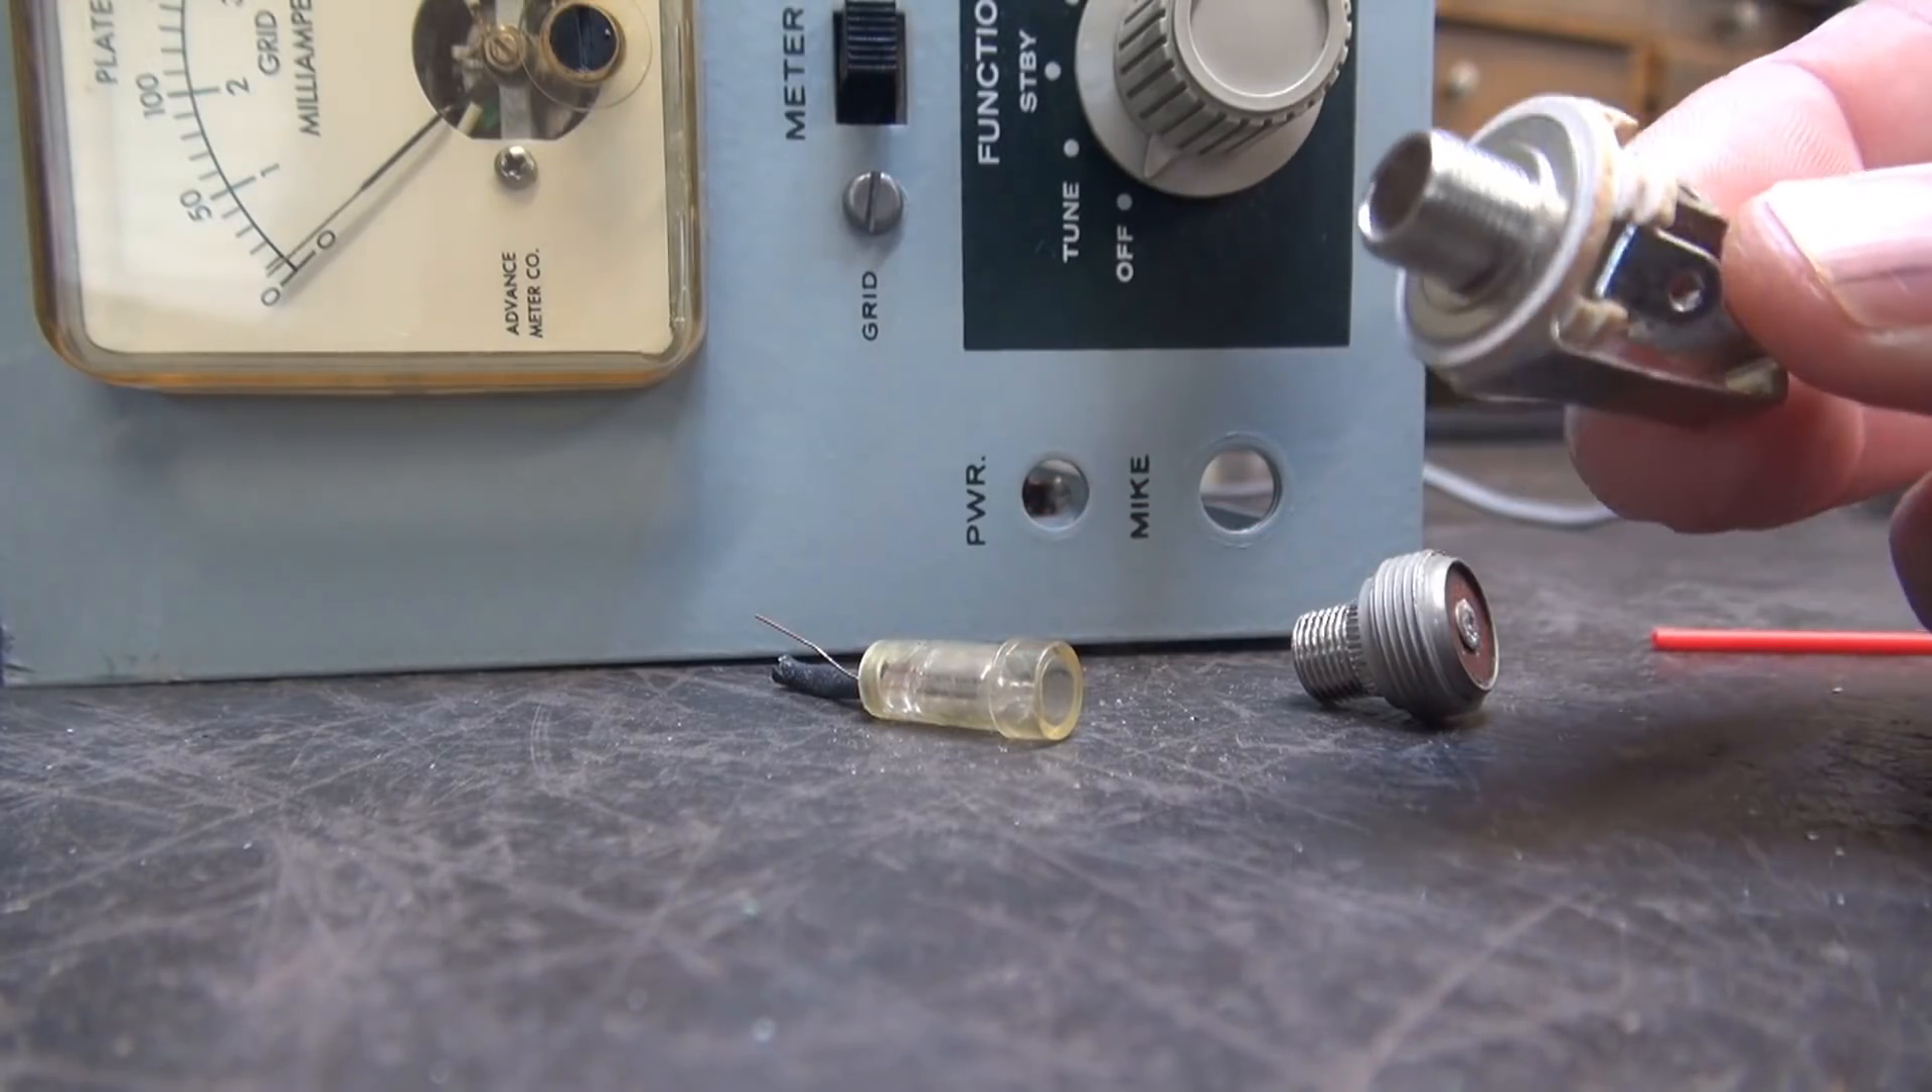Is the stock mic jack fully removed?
Yes.